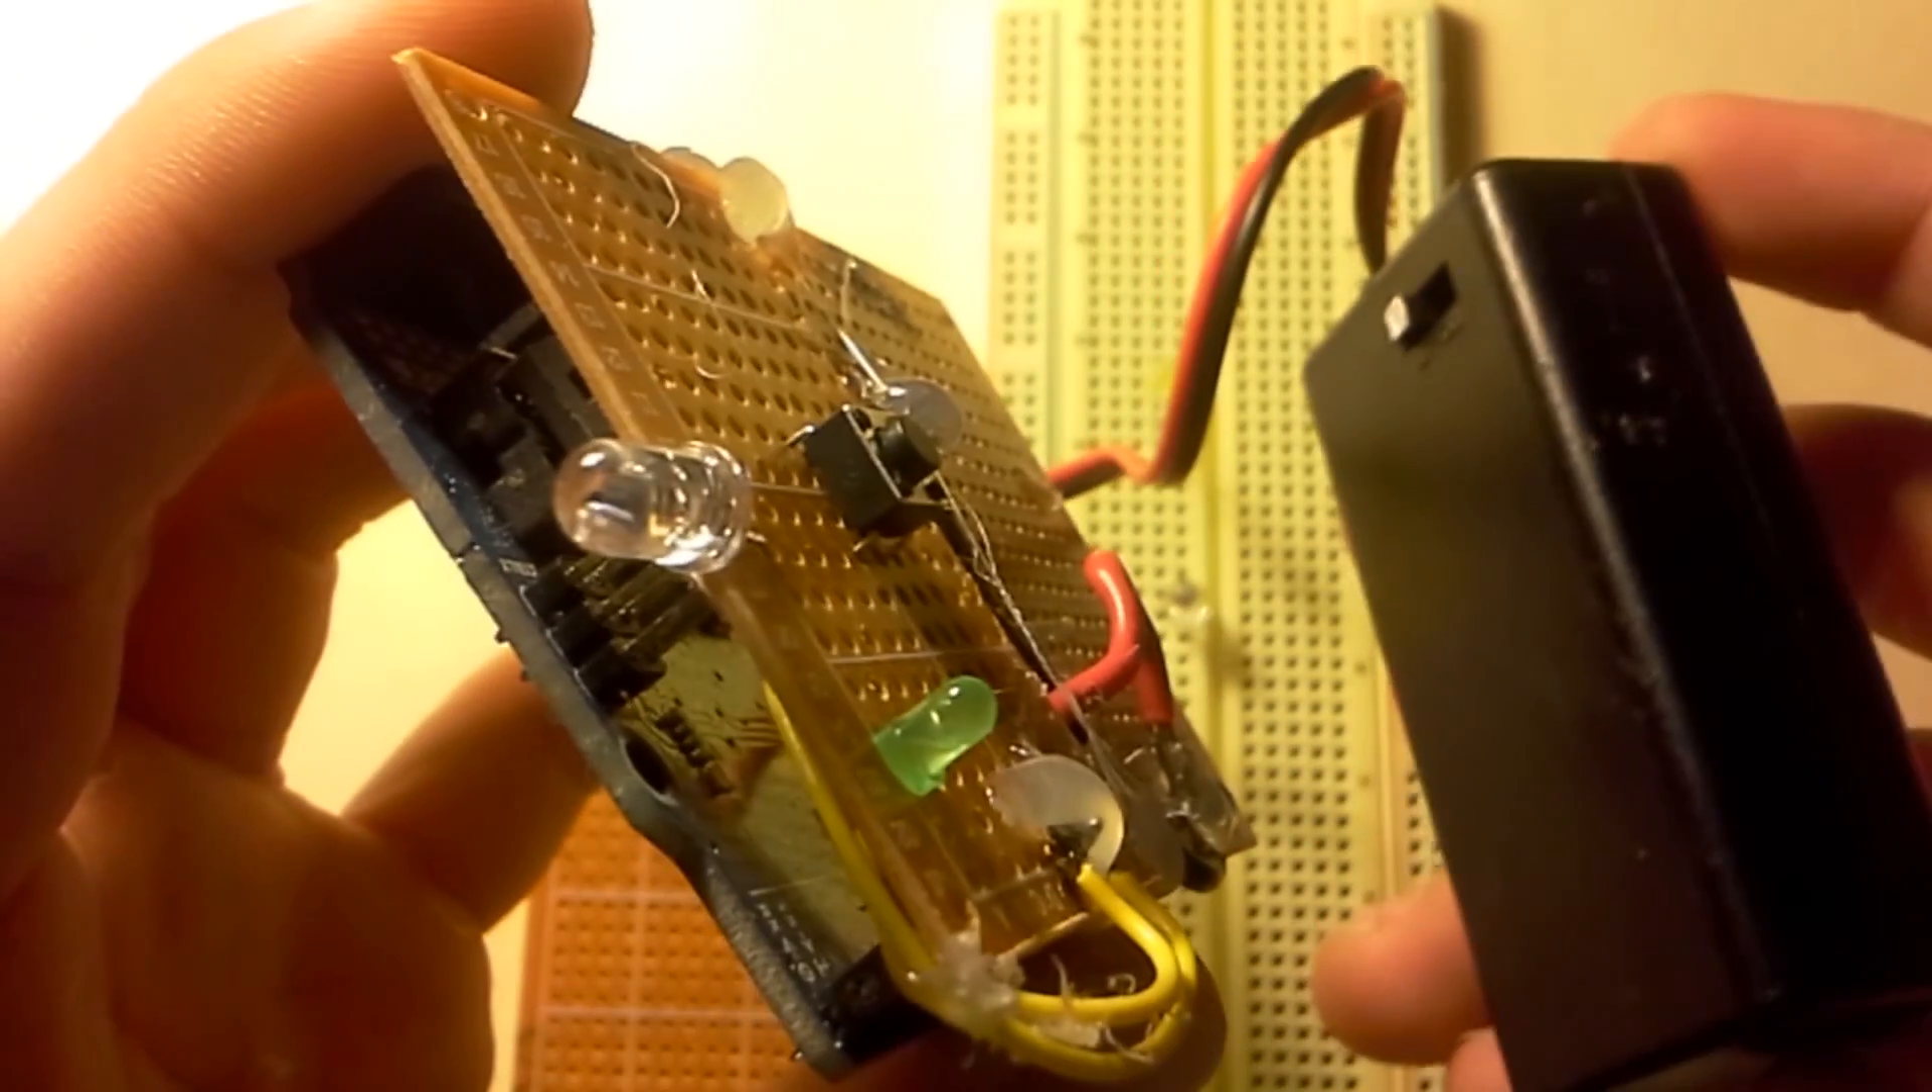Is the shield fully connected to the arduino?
Yes.